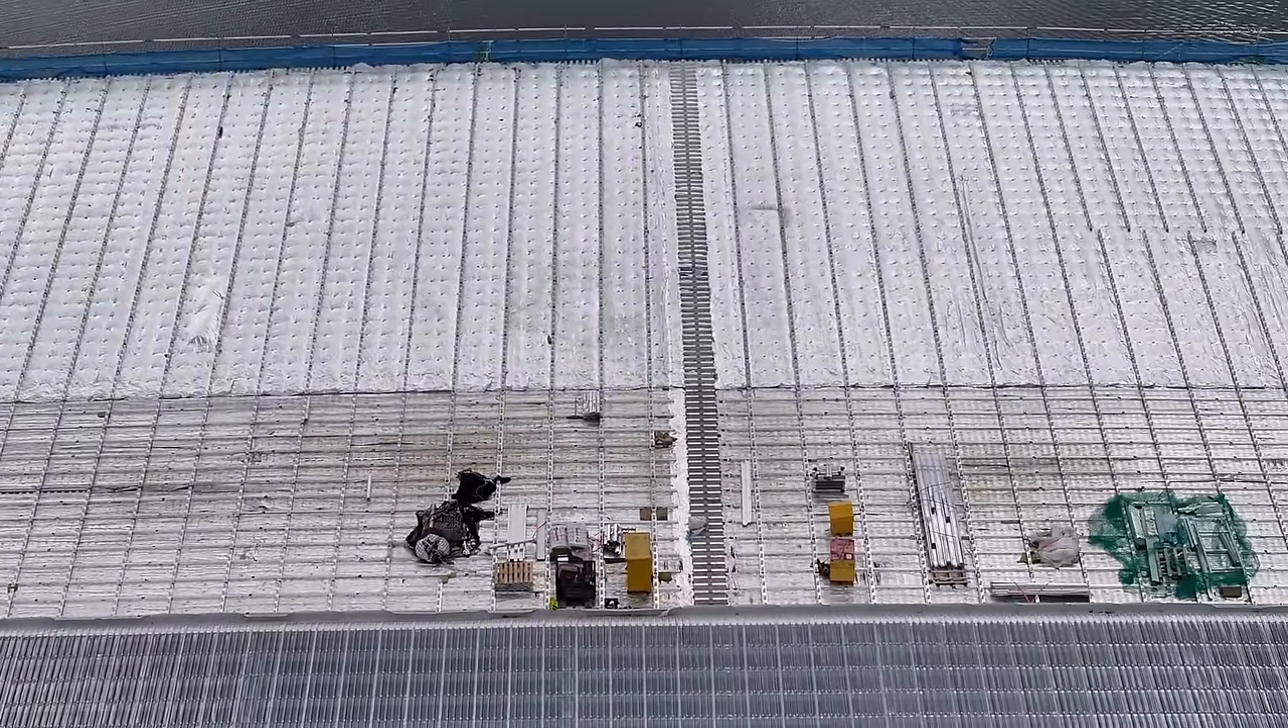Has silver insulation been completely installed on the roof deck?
No.